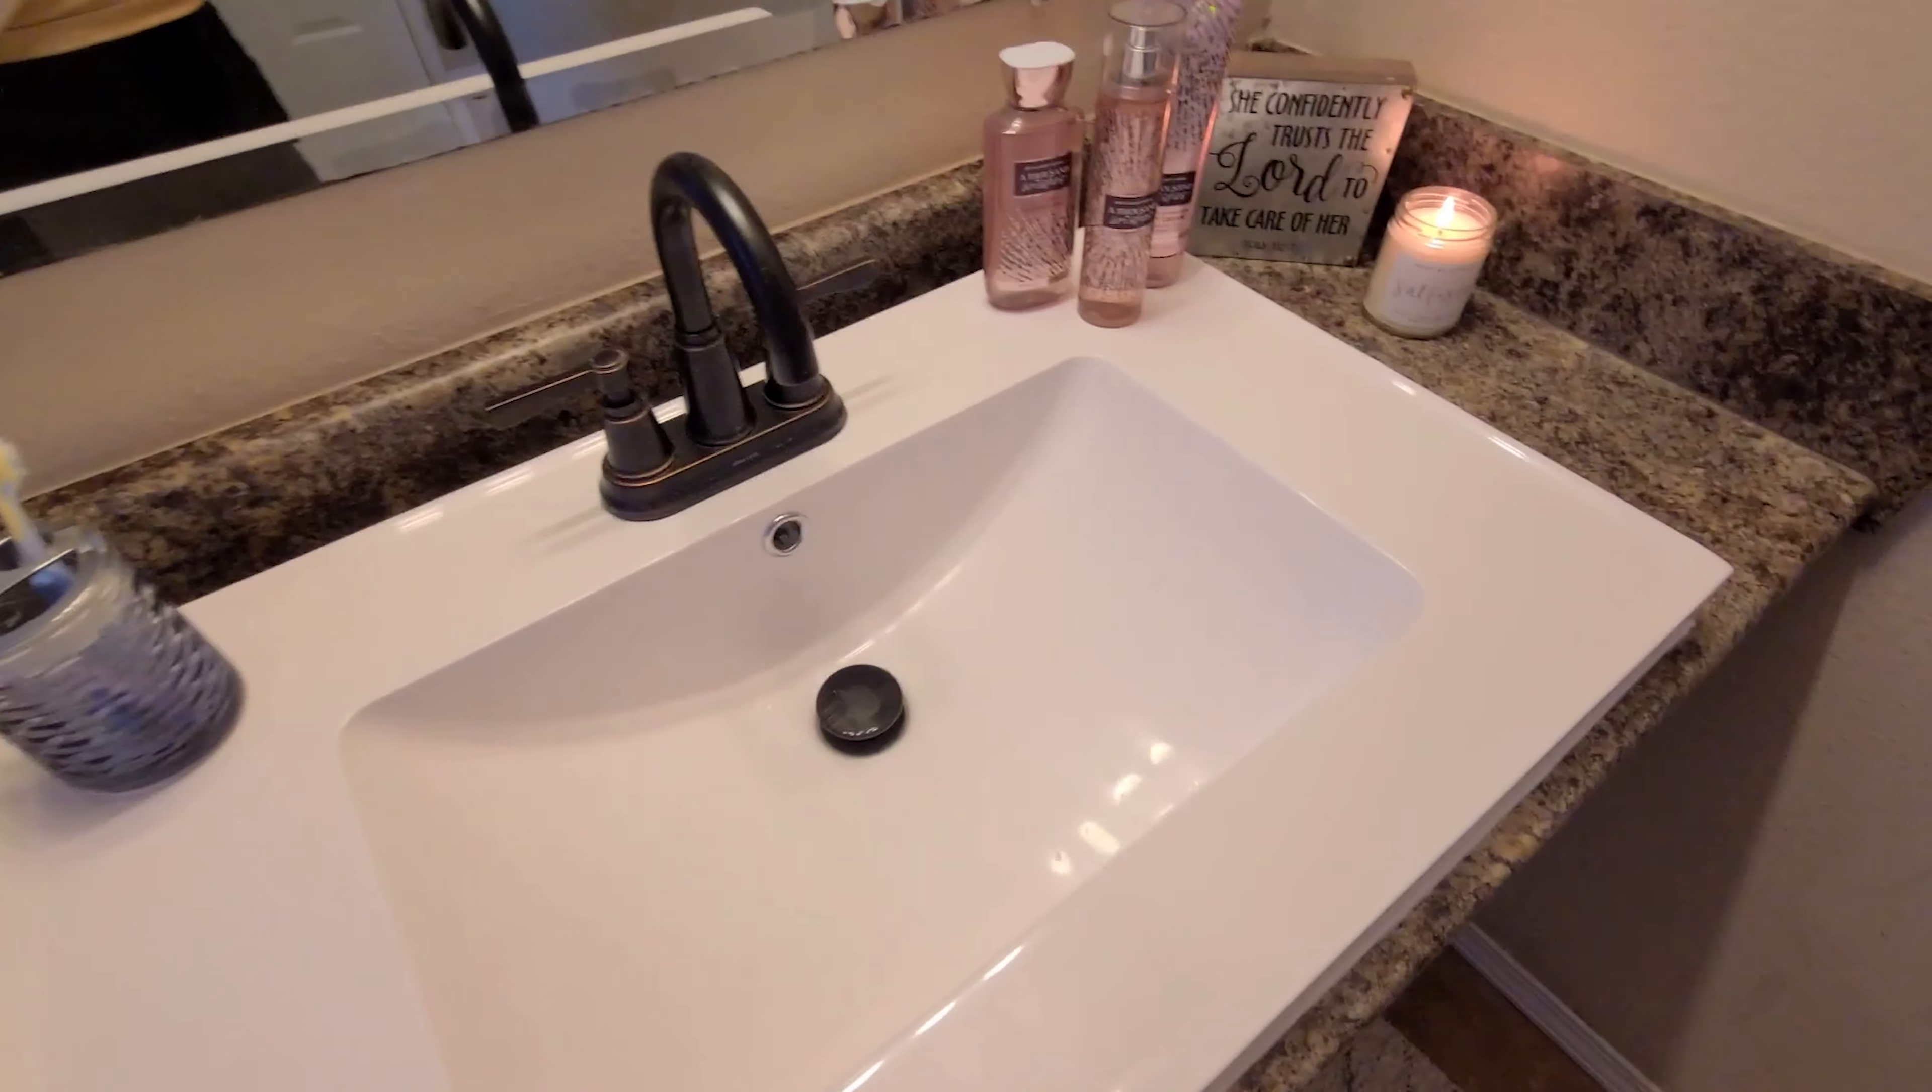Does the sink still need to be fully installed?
No.